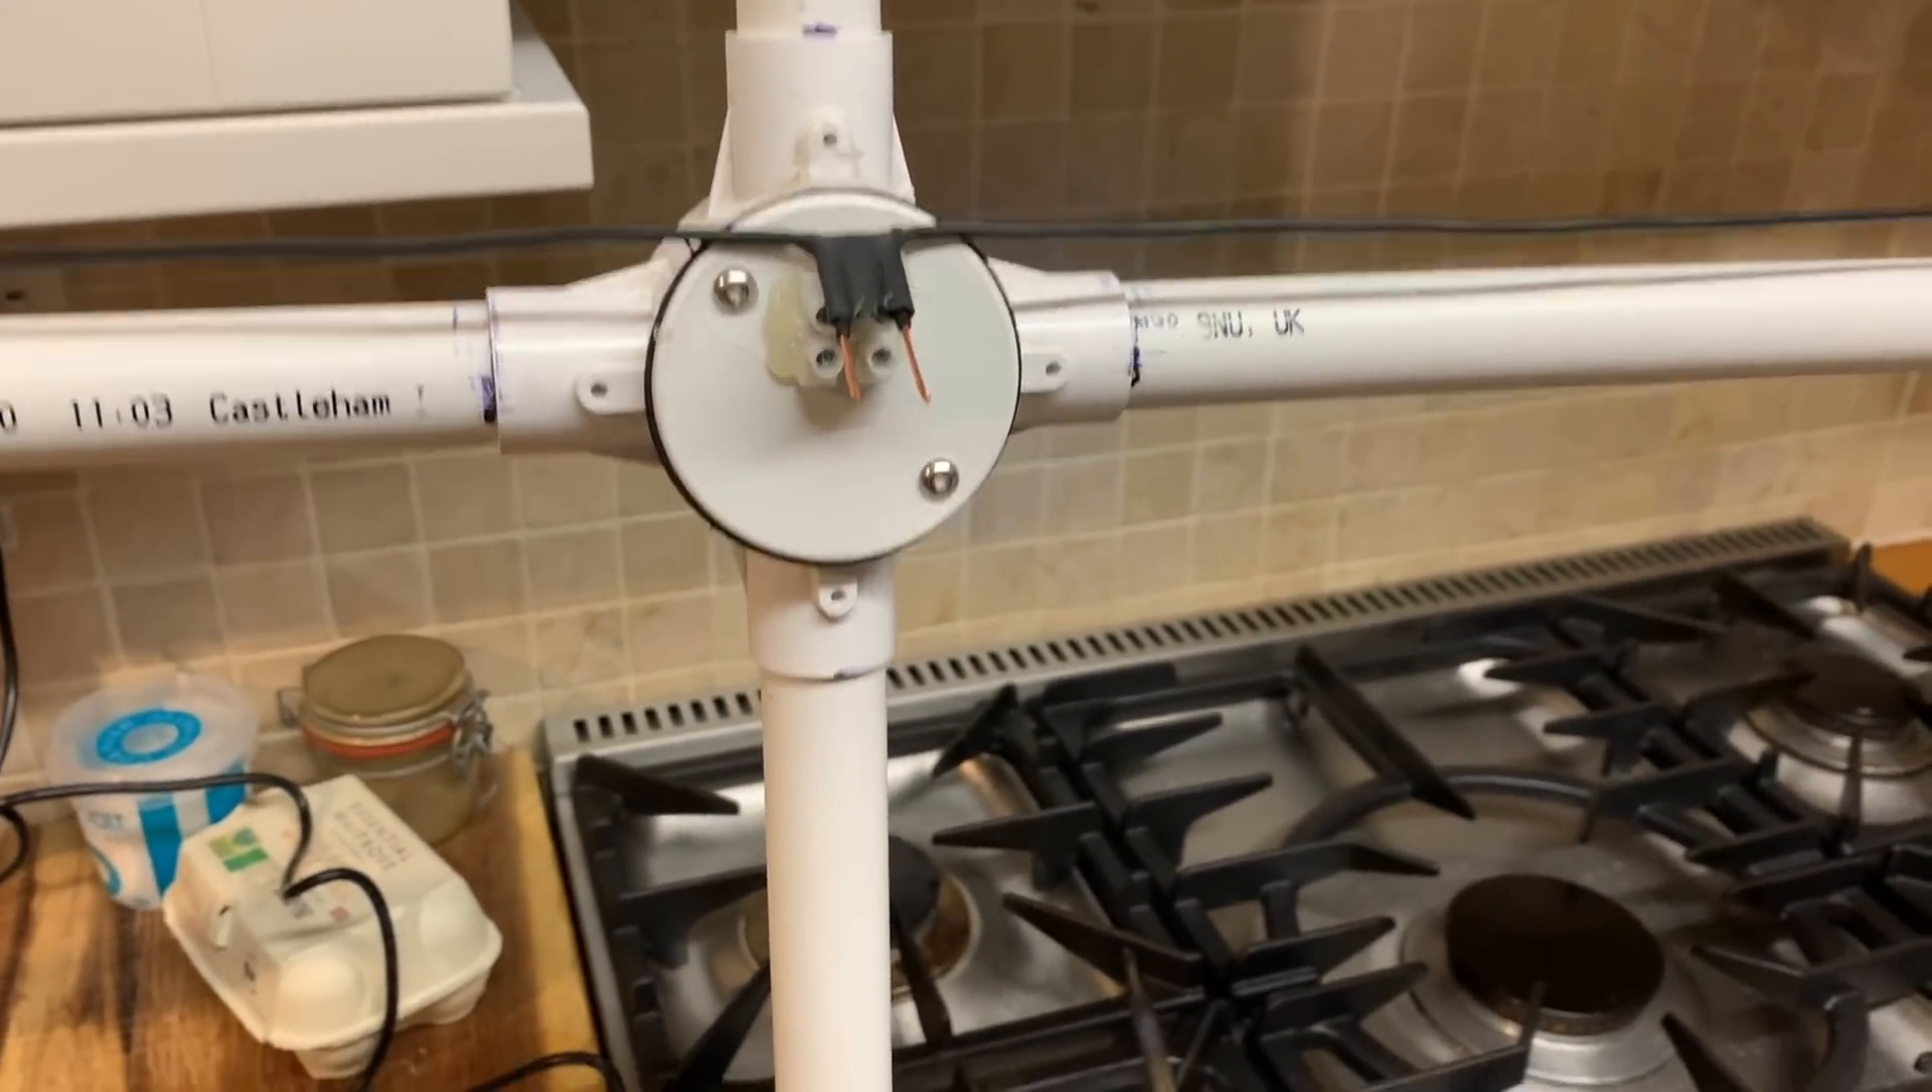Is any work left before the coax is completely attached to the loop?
Yes.